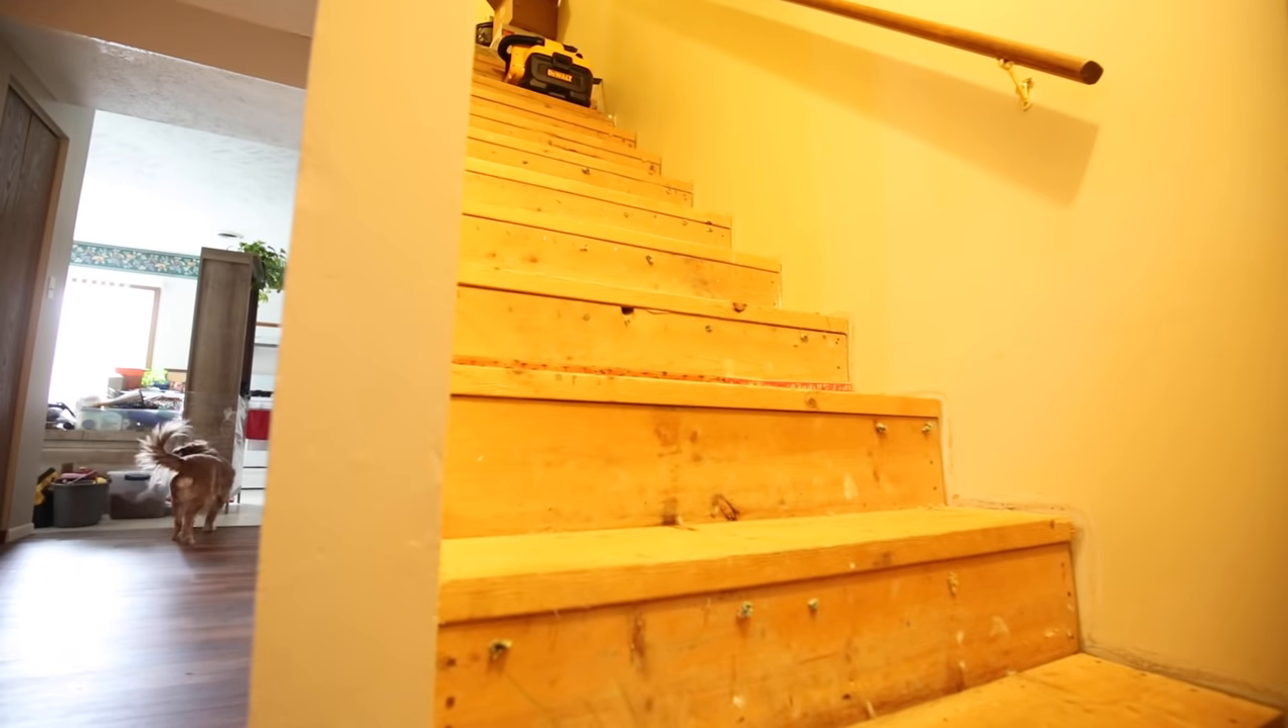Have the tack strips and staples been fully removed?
No.